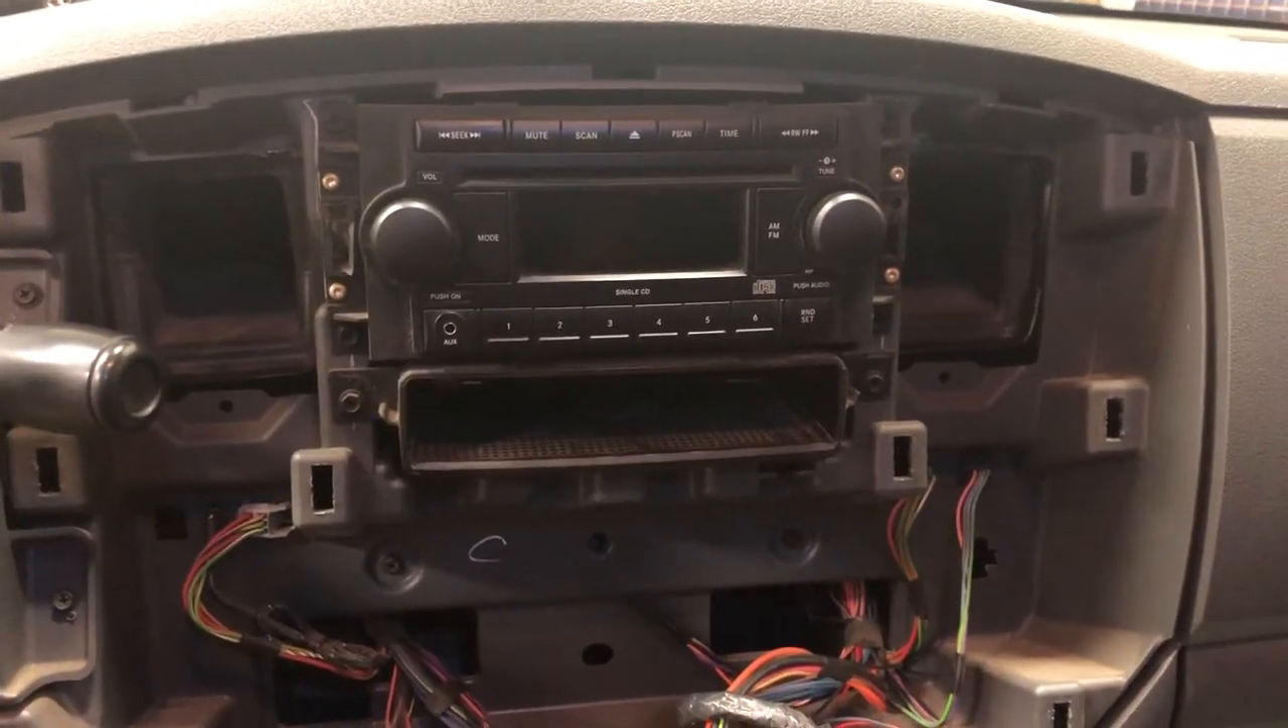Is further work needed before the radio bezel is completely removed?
No.